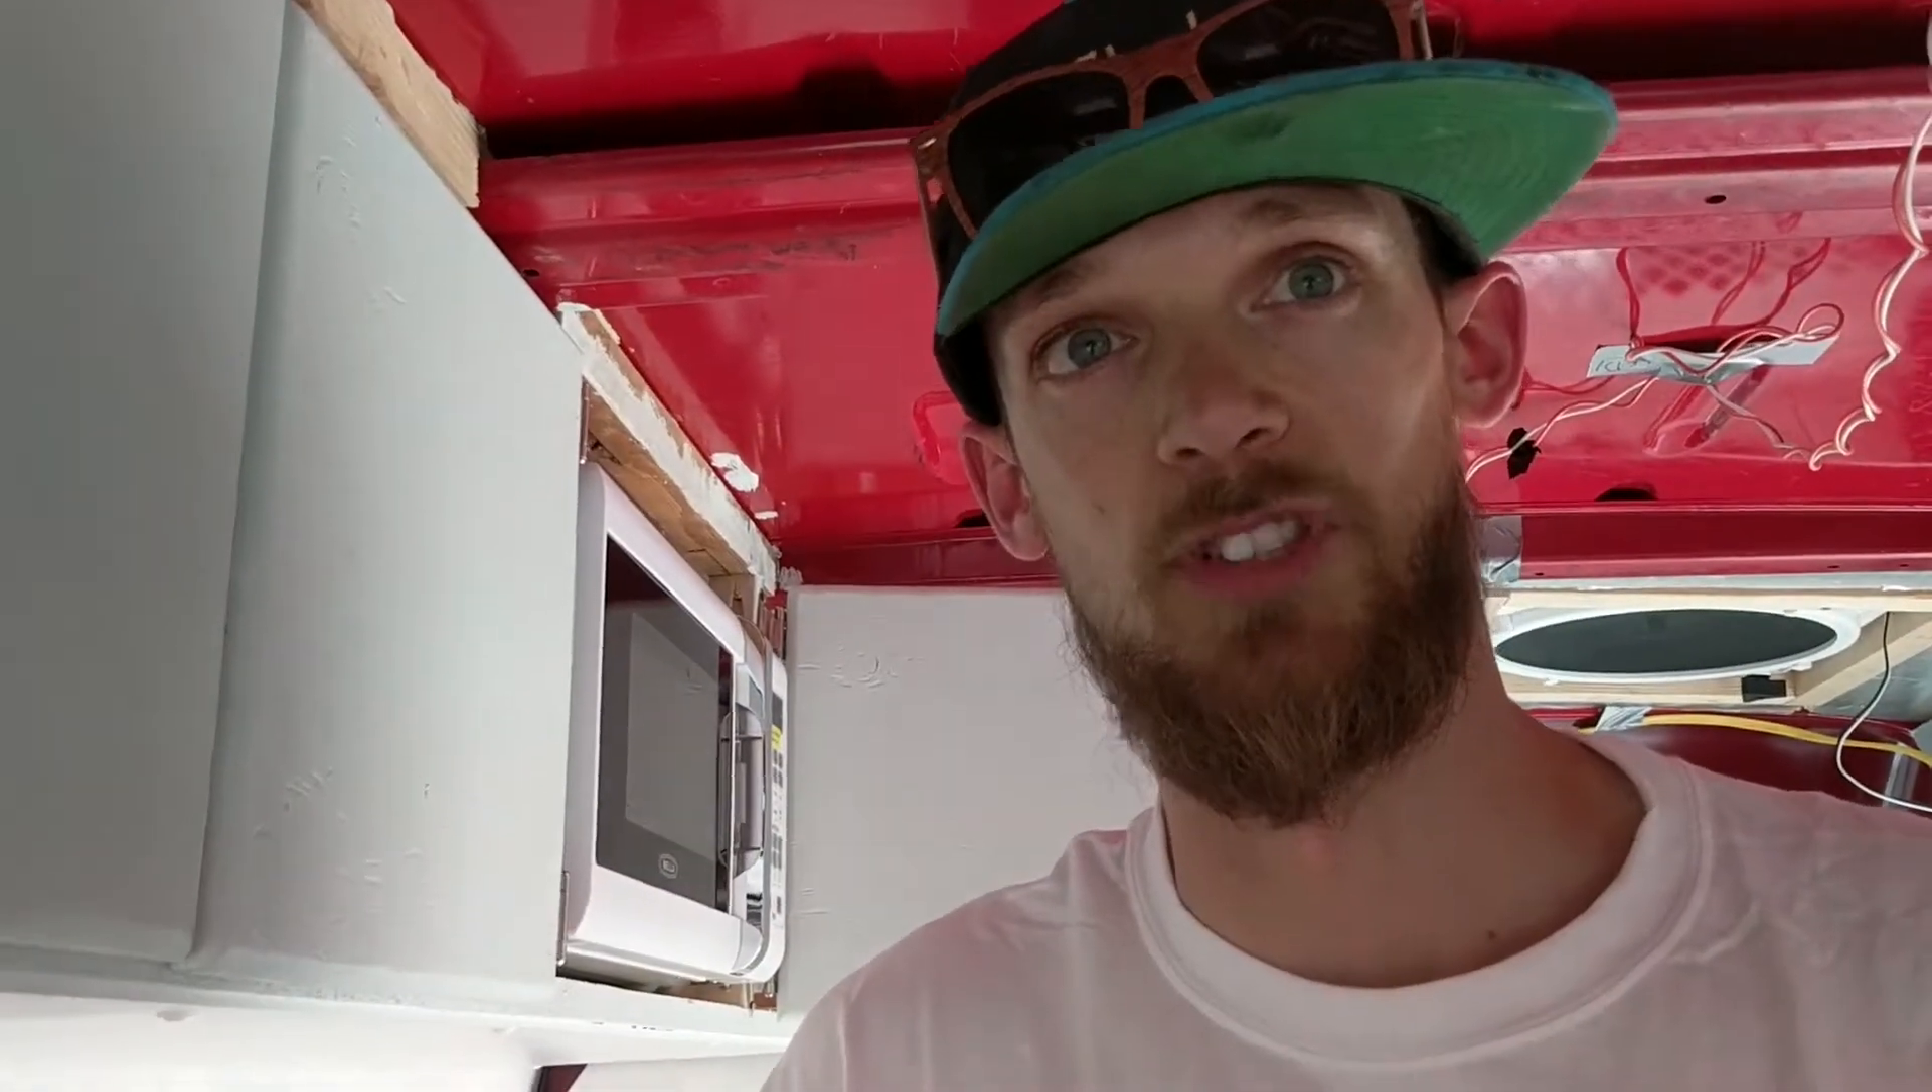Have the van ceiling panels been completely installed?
No.